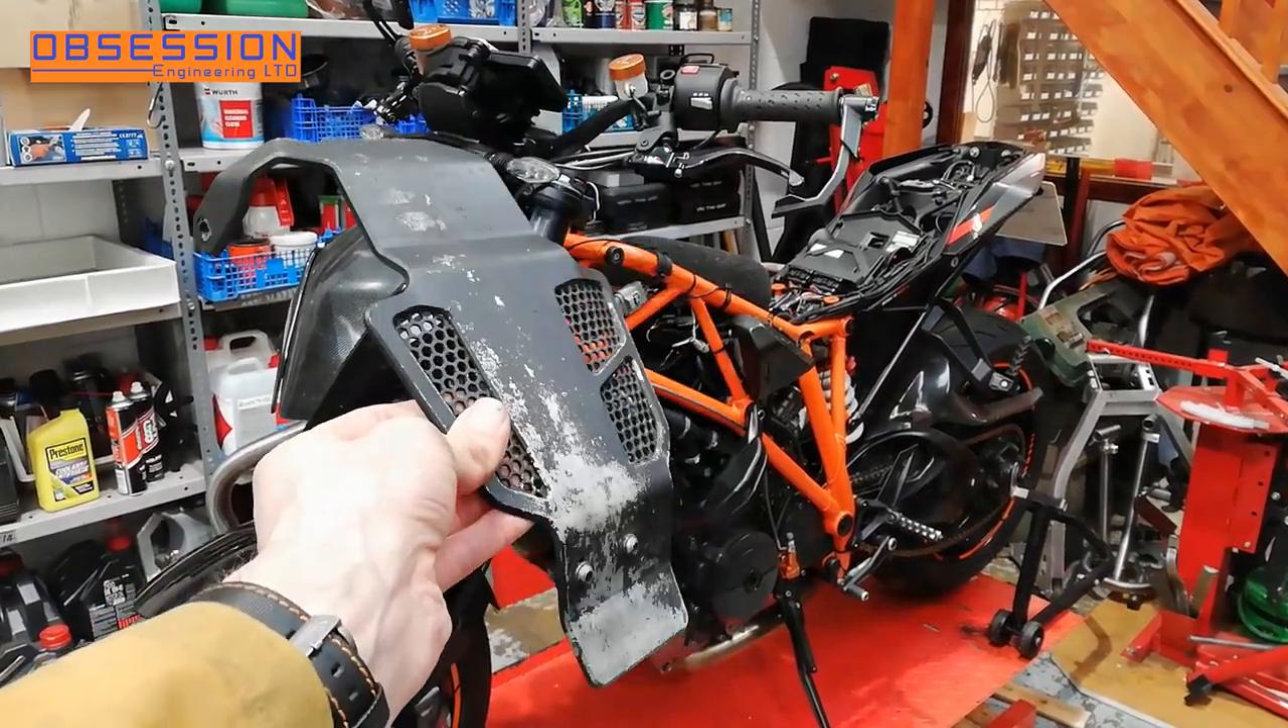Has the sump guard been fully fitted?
No.